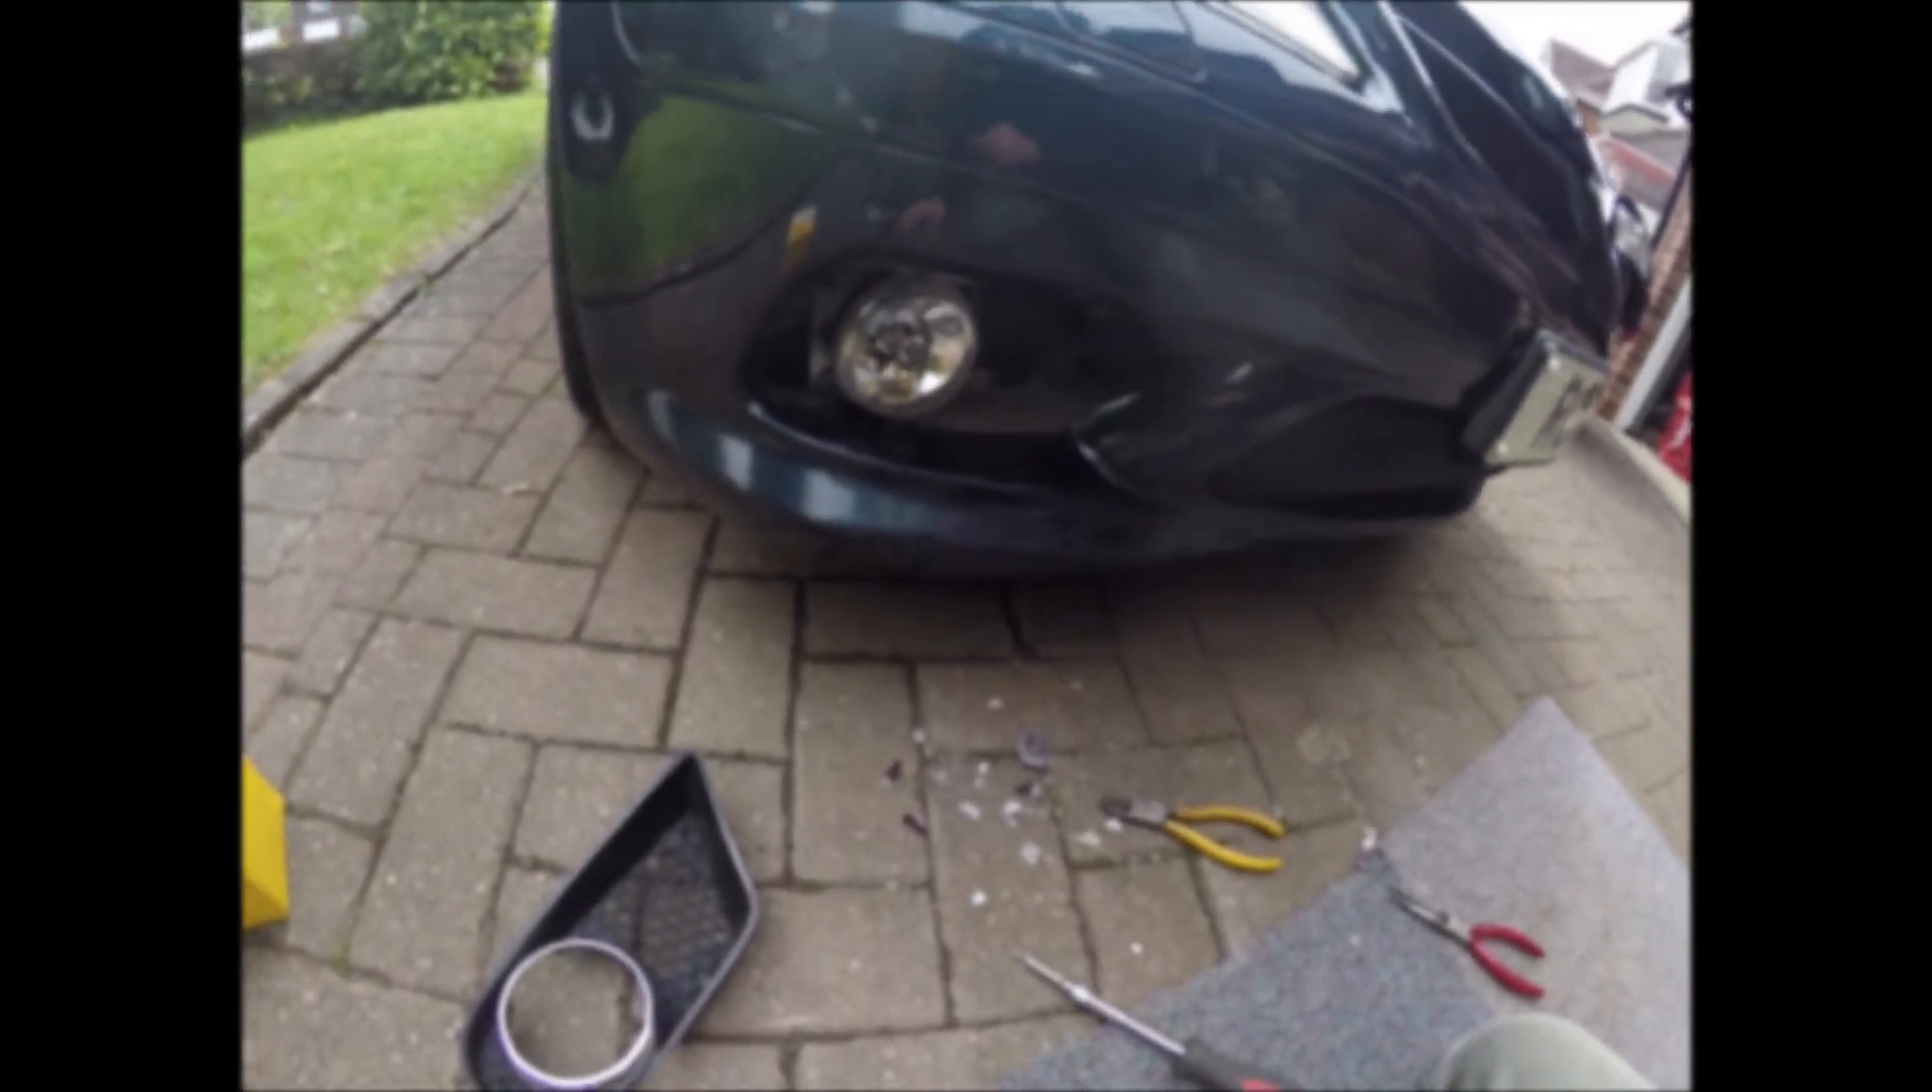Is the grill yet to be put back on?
Yes.